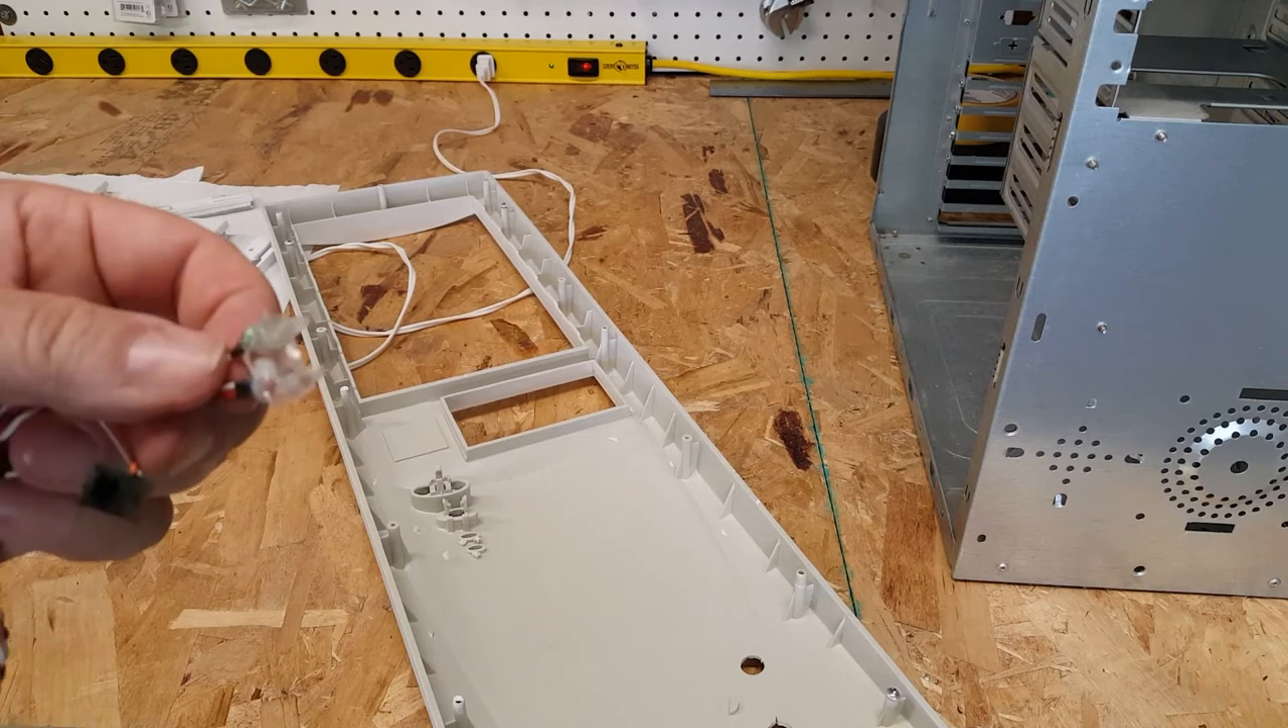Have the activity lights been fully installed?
No.